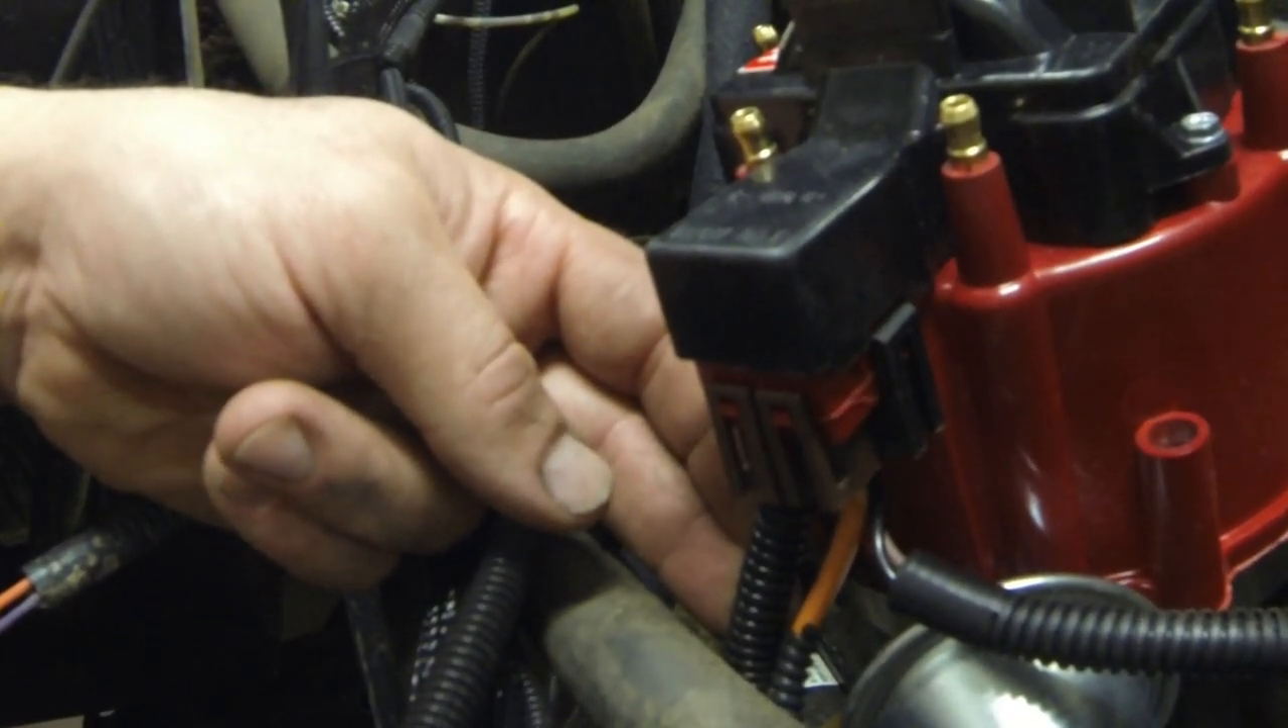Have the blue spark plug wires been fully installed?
No.